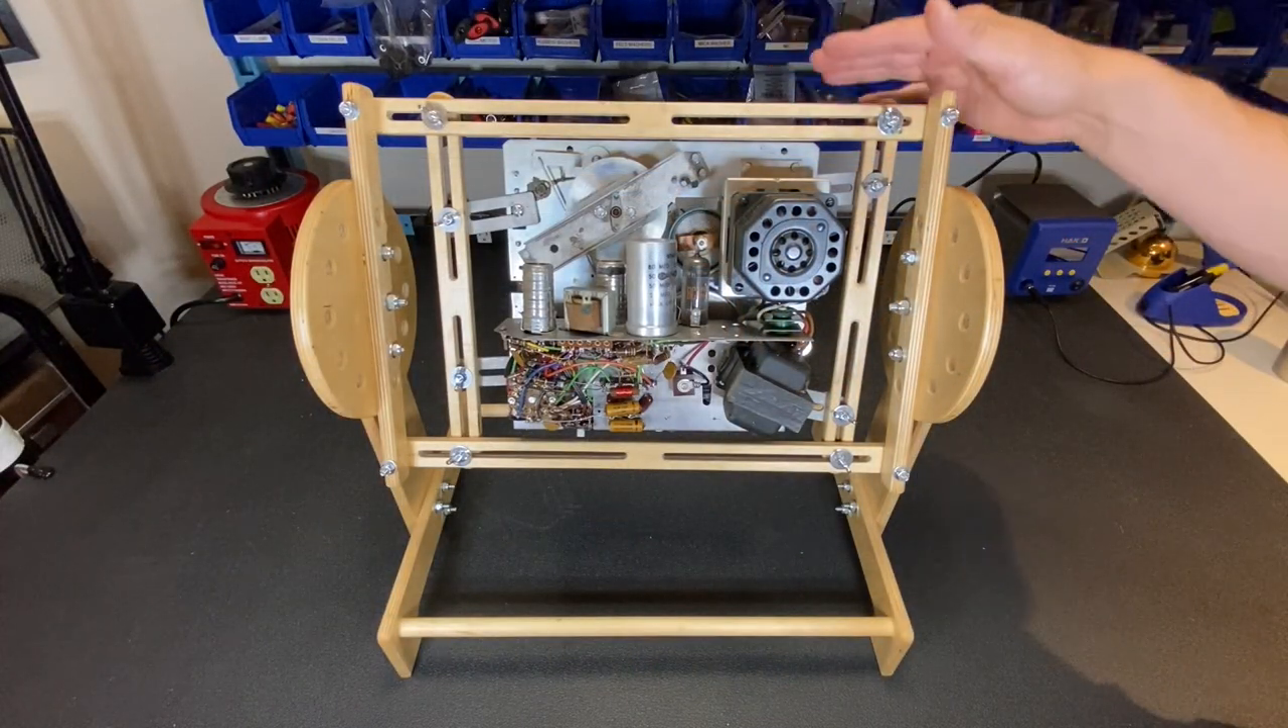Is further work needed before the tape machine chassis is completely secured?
No.